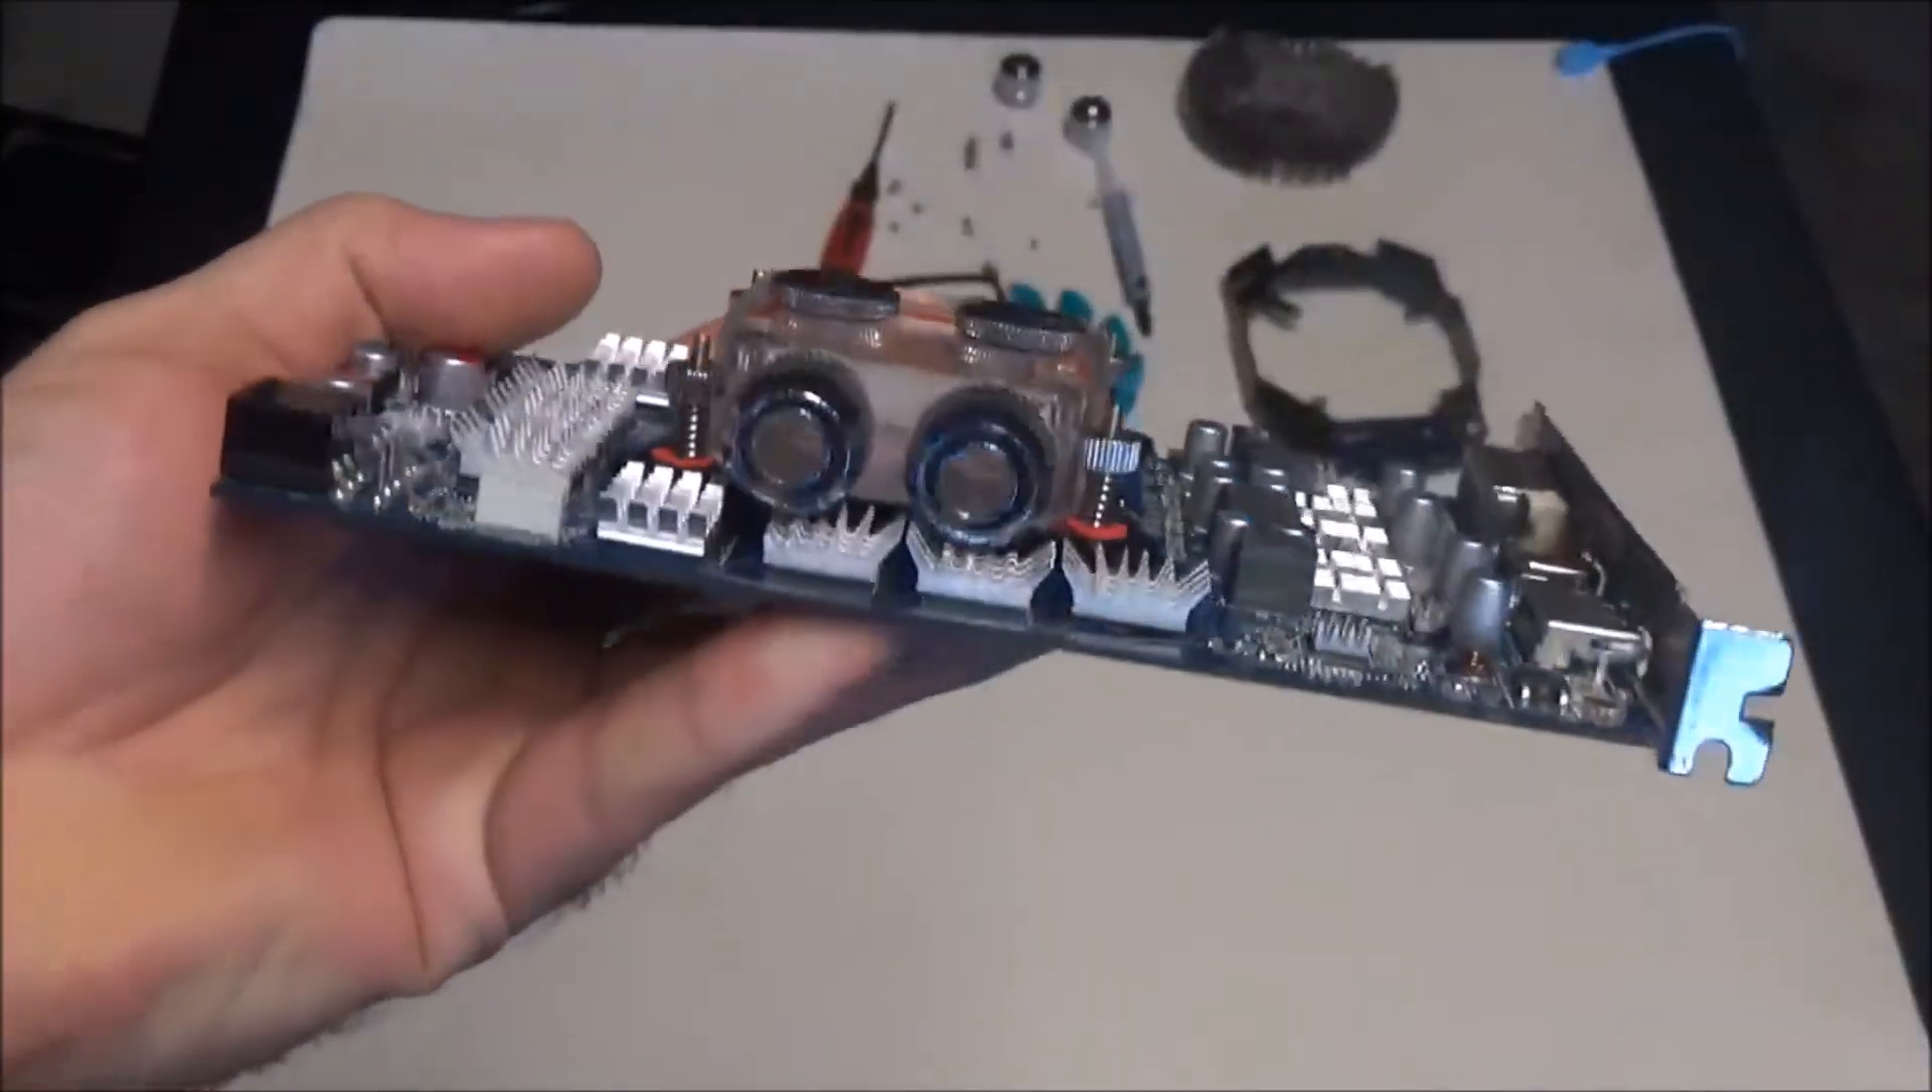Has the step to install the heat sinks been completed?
Yes.